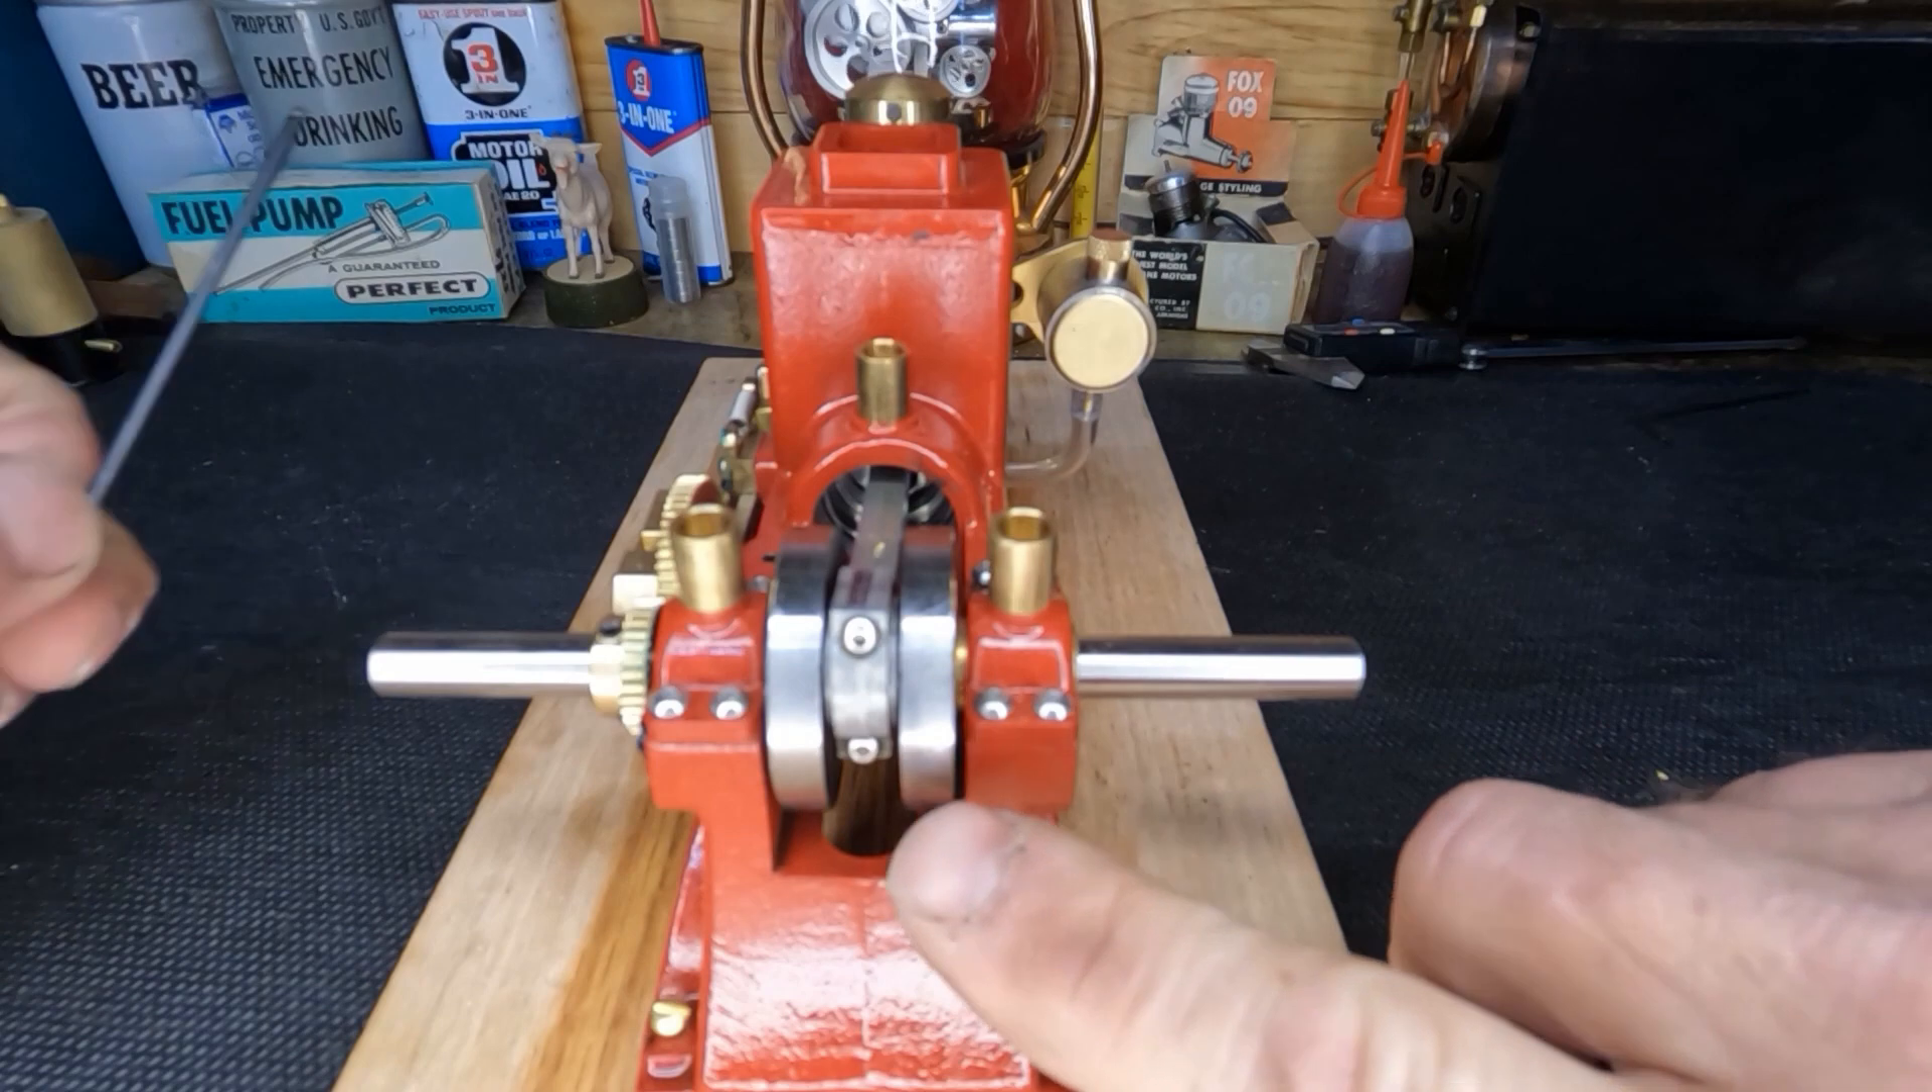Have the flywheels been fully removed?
Yes.